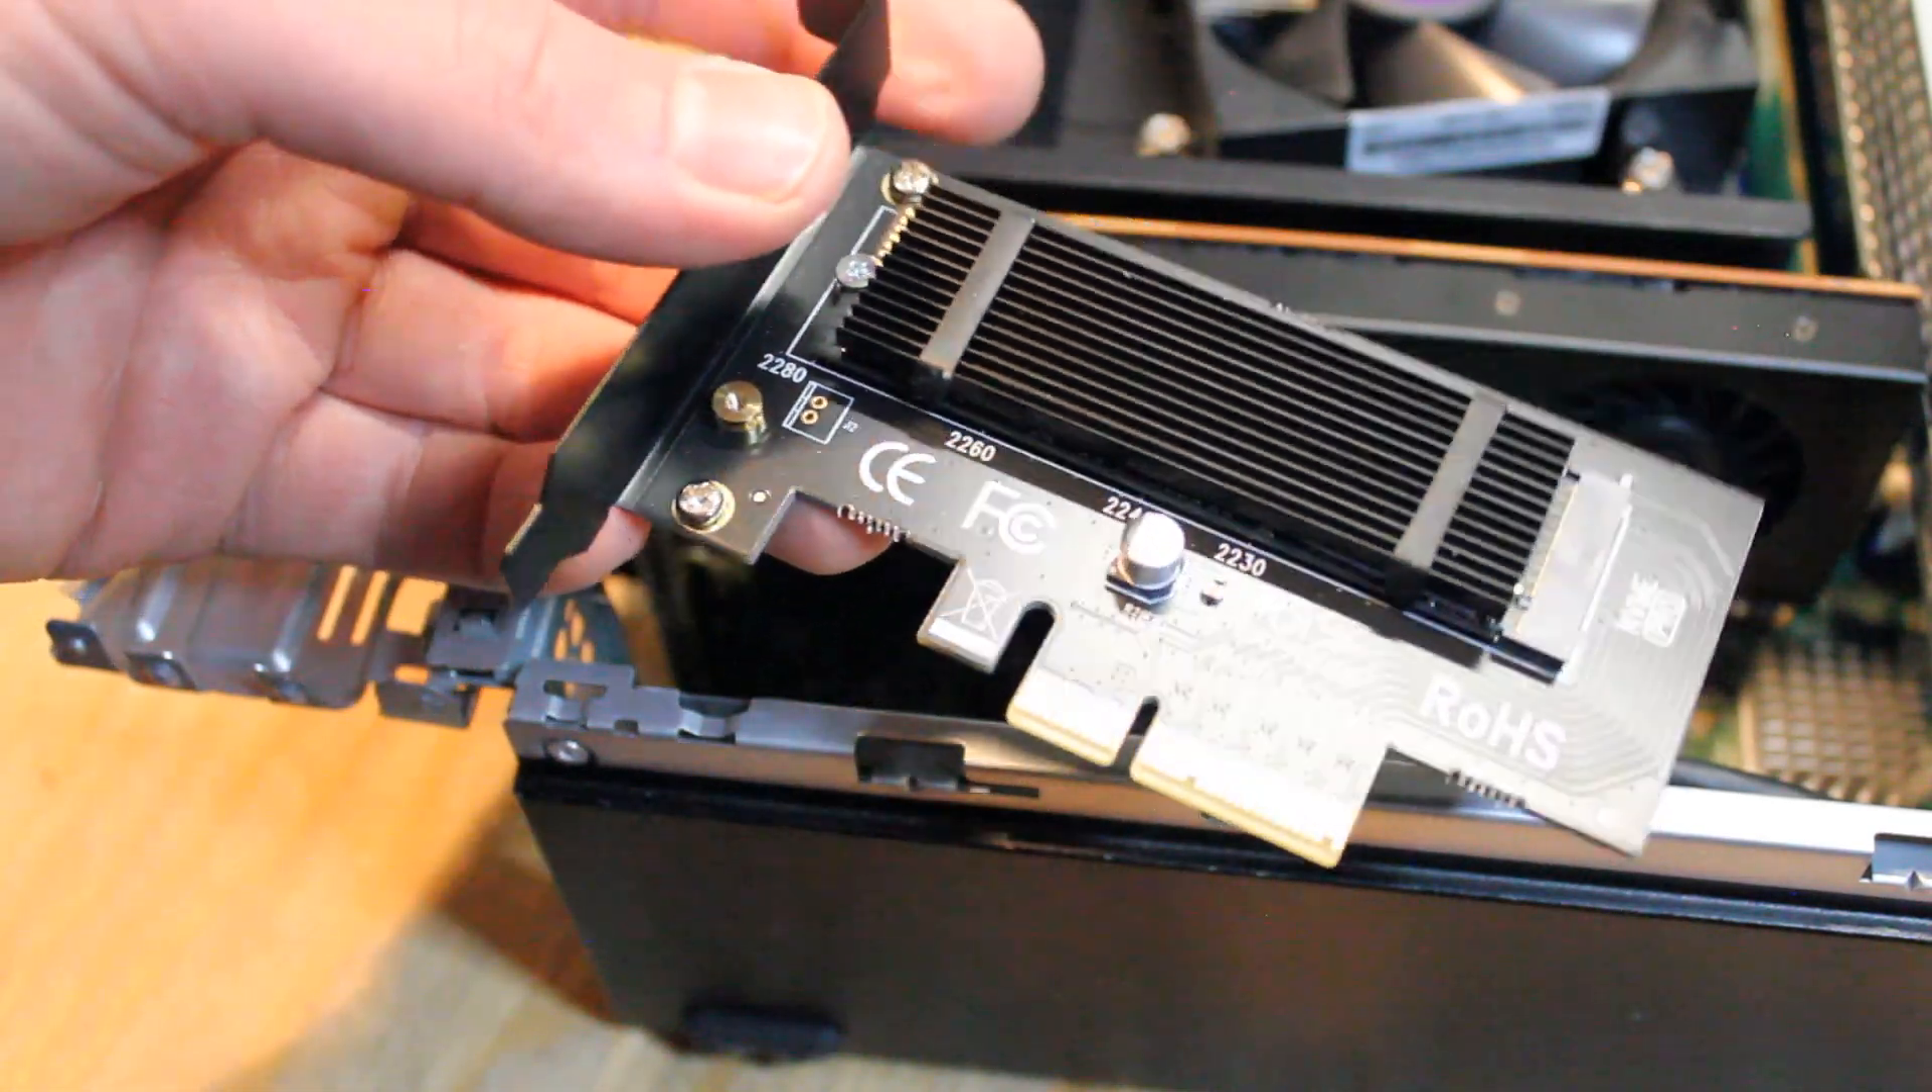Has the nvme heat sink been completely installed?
Yes.